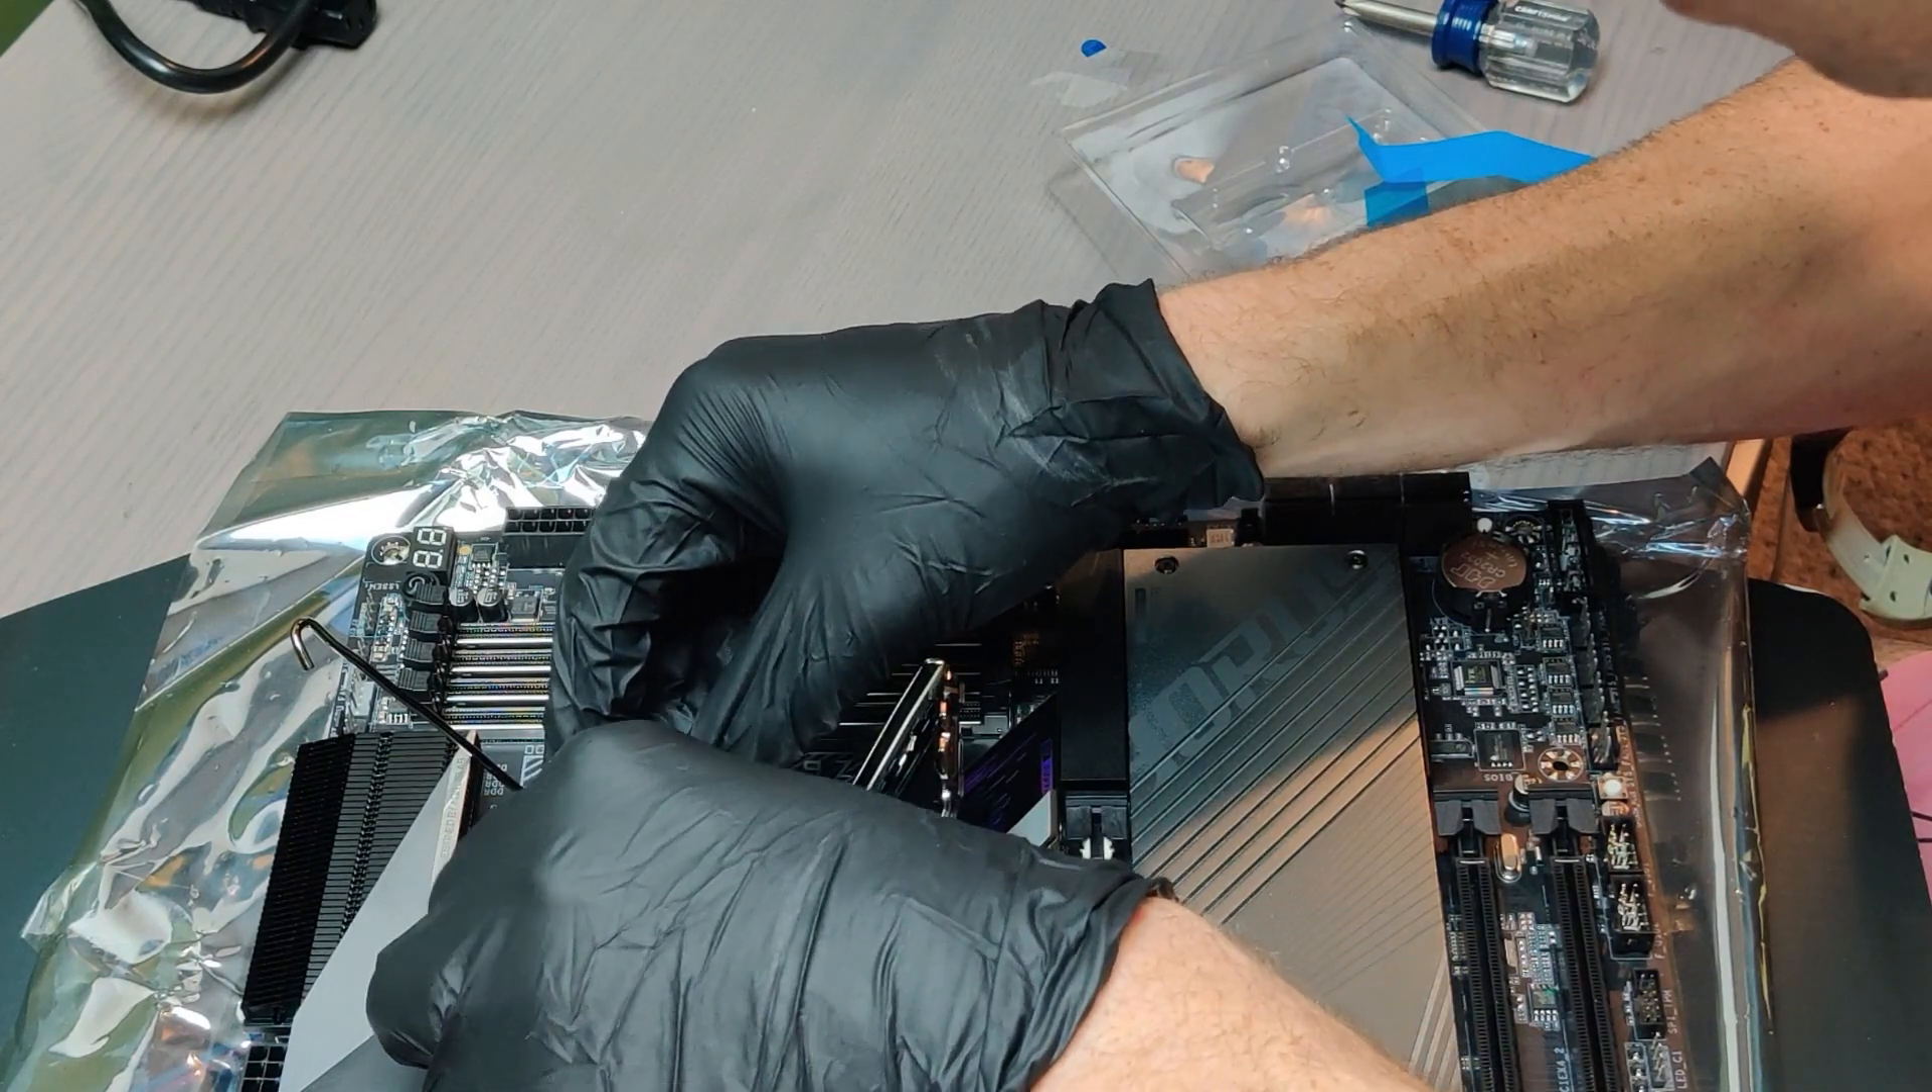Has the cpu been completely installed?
No.